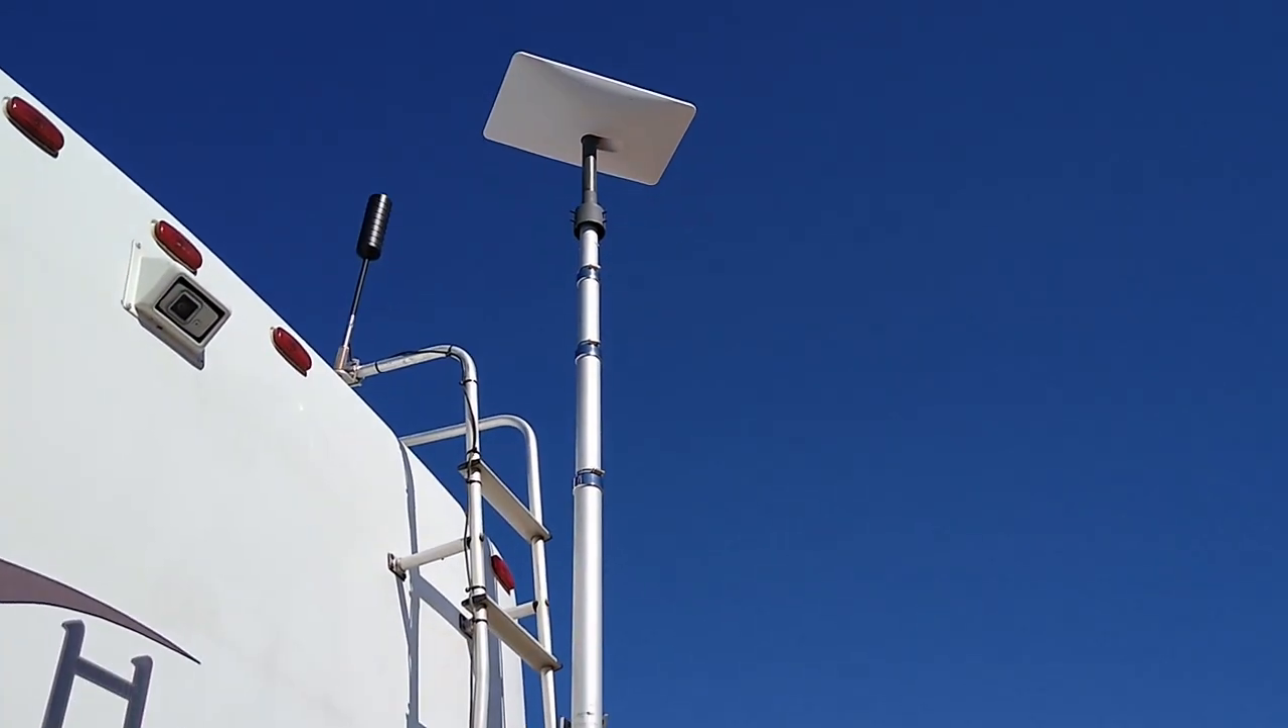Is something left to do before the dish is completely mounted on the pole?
No.